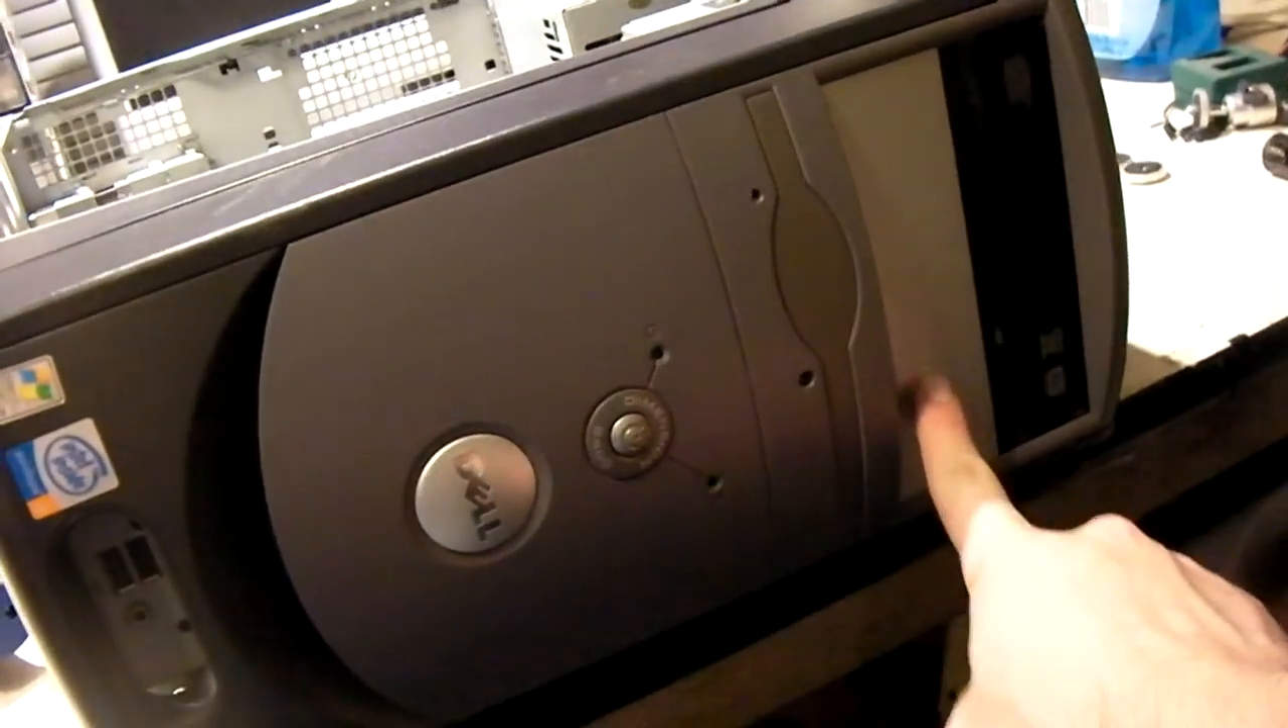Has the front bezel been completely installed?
Yes.